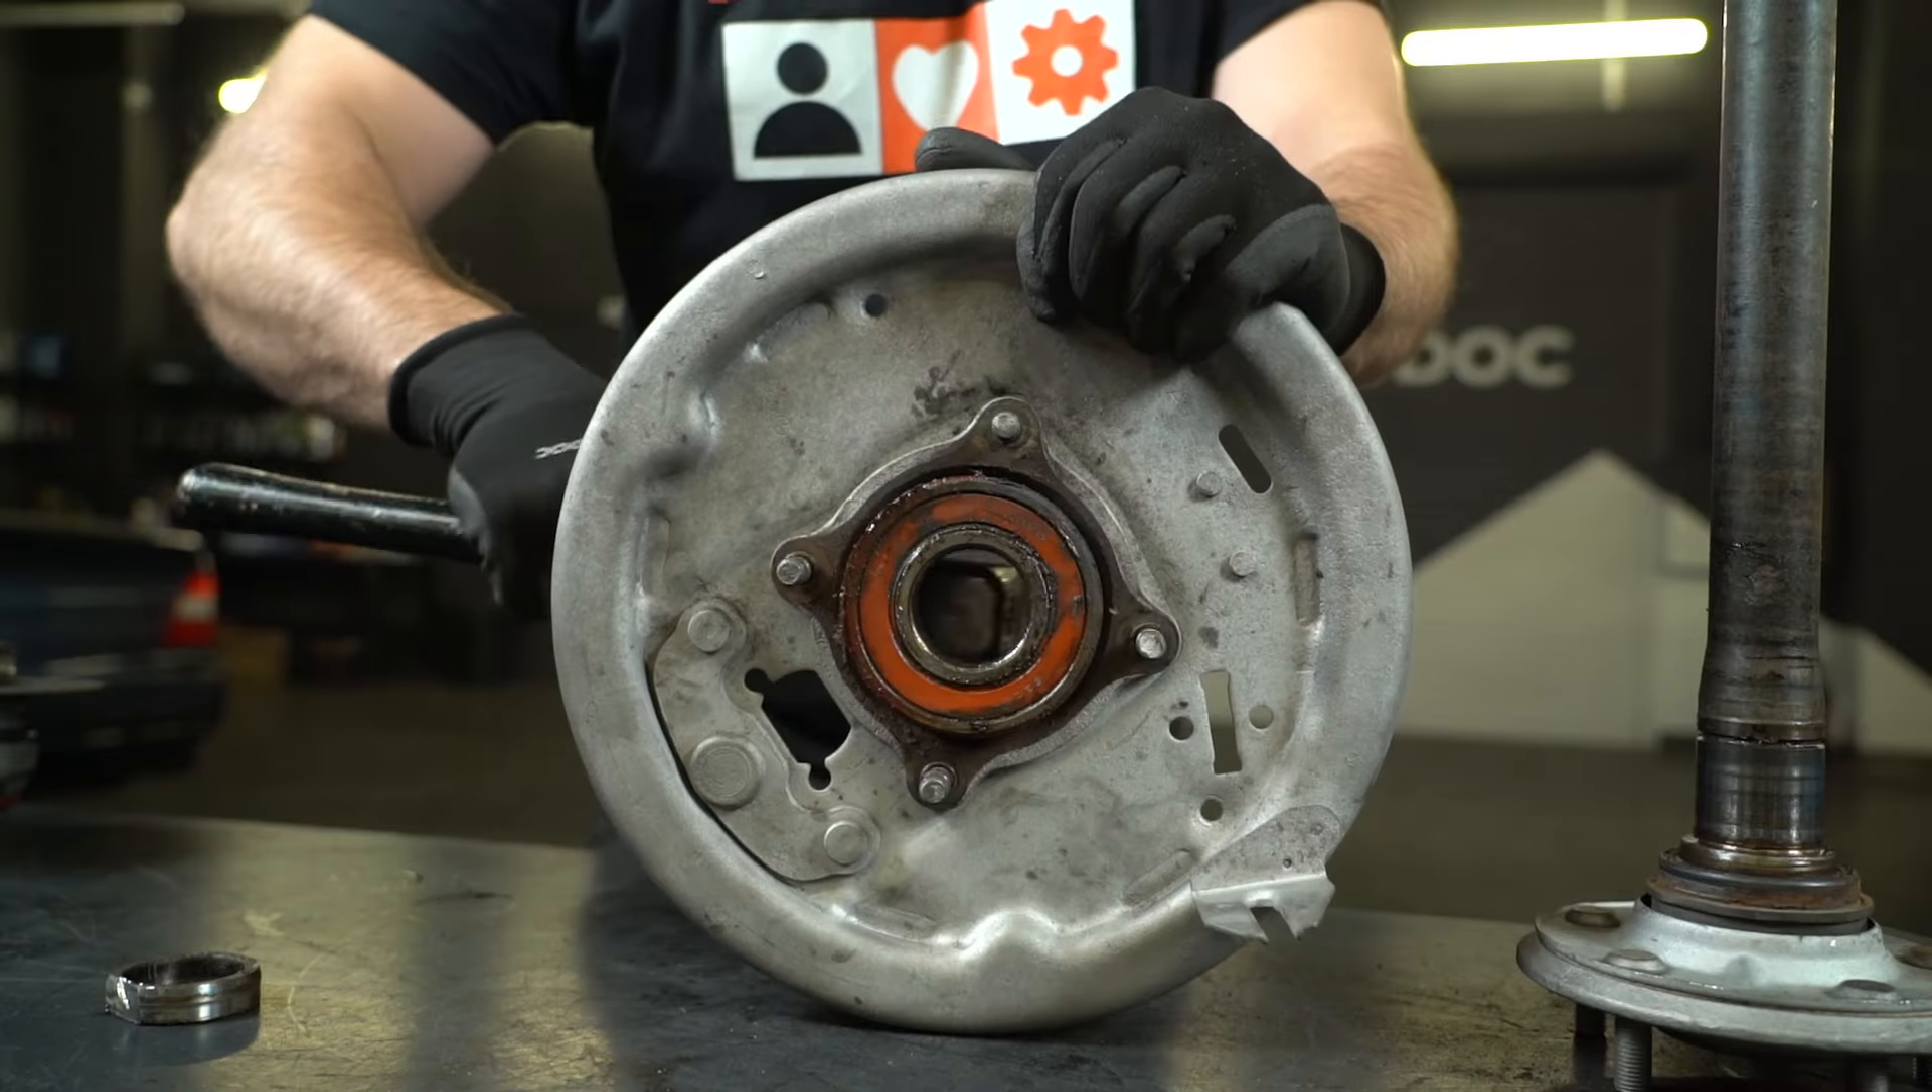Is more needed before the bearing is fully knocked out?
Yes.